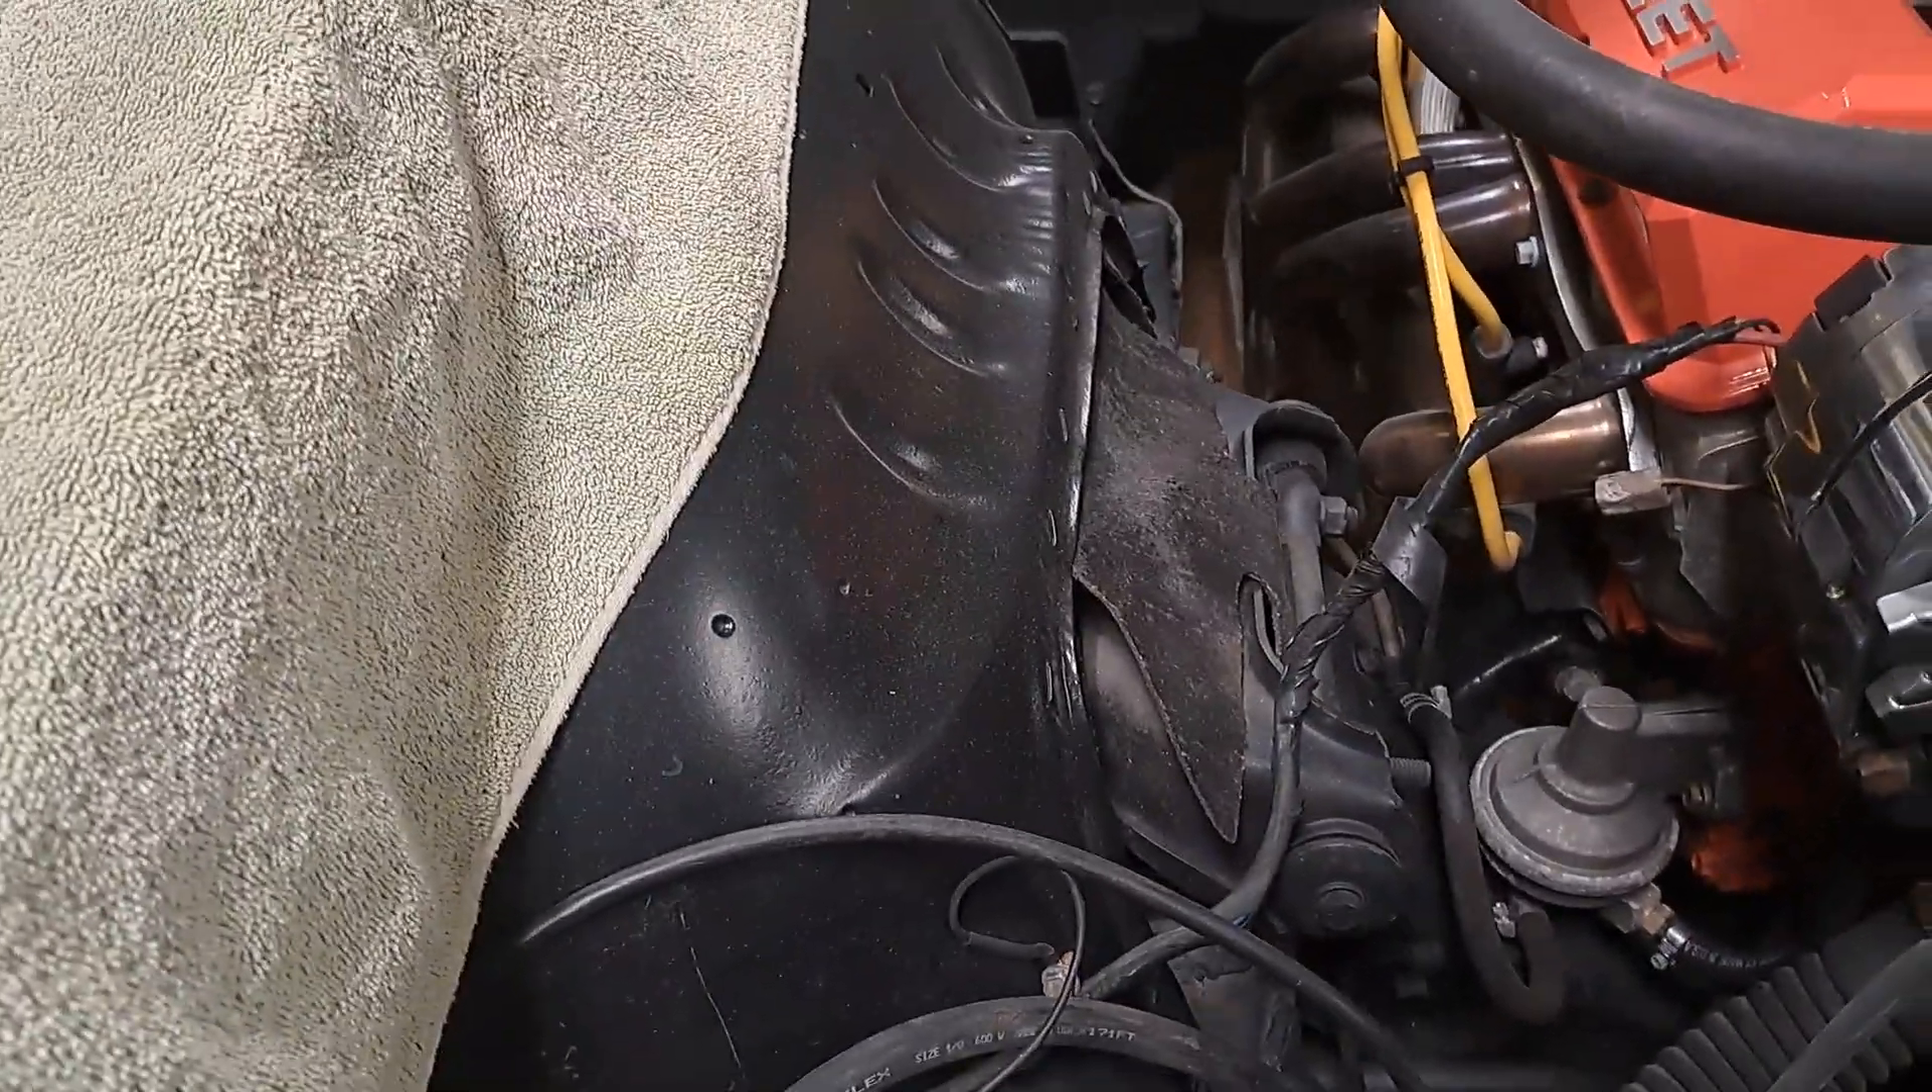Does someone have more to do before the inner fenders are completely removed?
Yes.